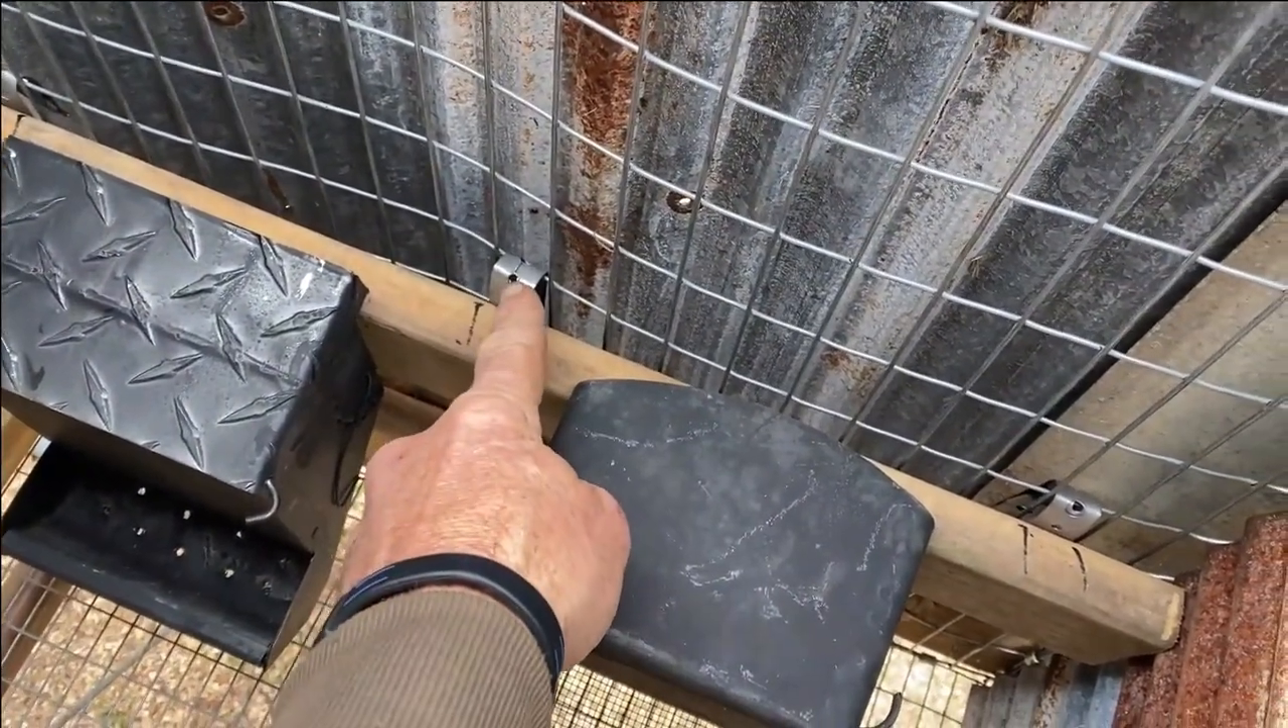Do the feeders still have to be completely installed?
No.